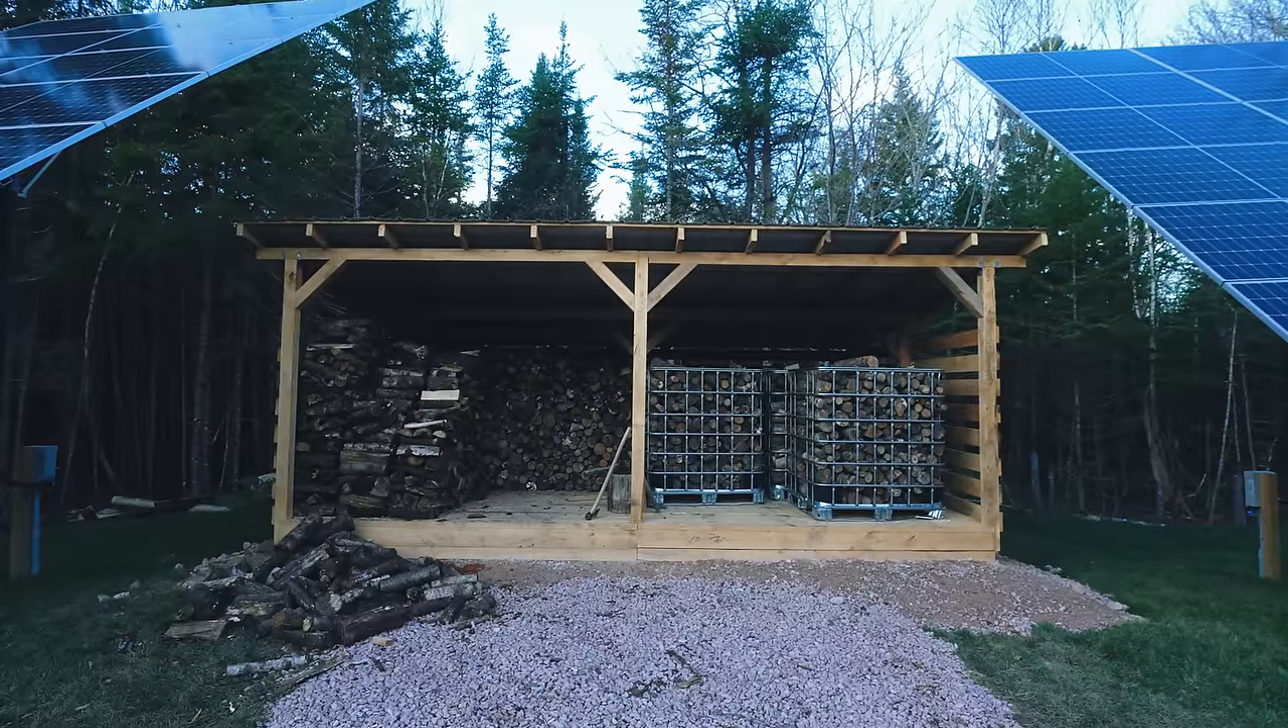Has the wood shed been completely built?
Yes.